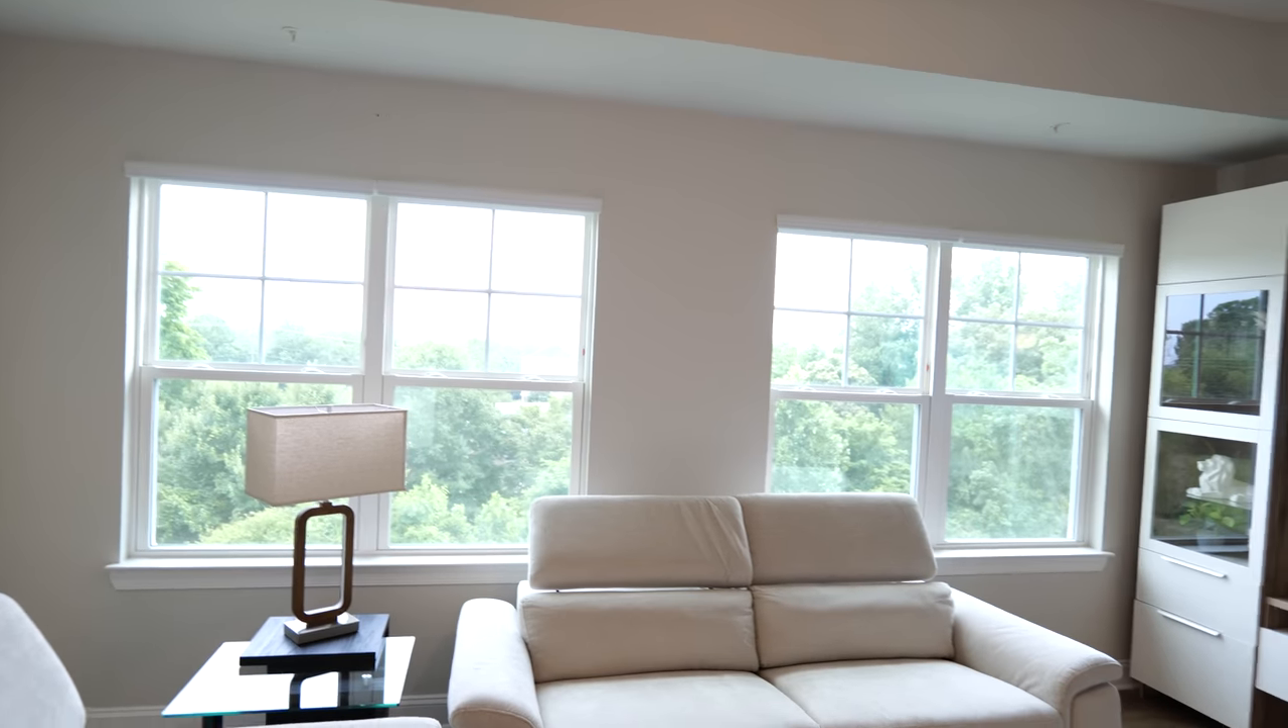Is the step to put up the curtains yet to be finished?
Yes.